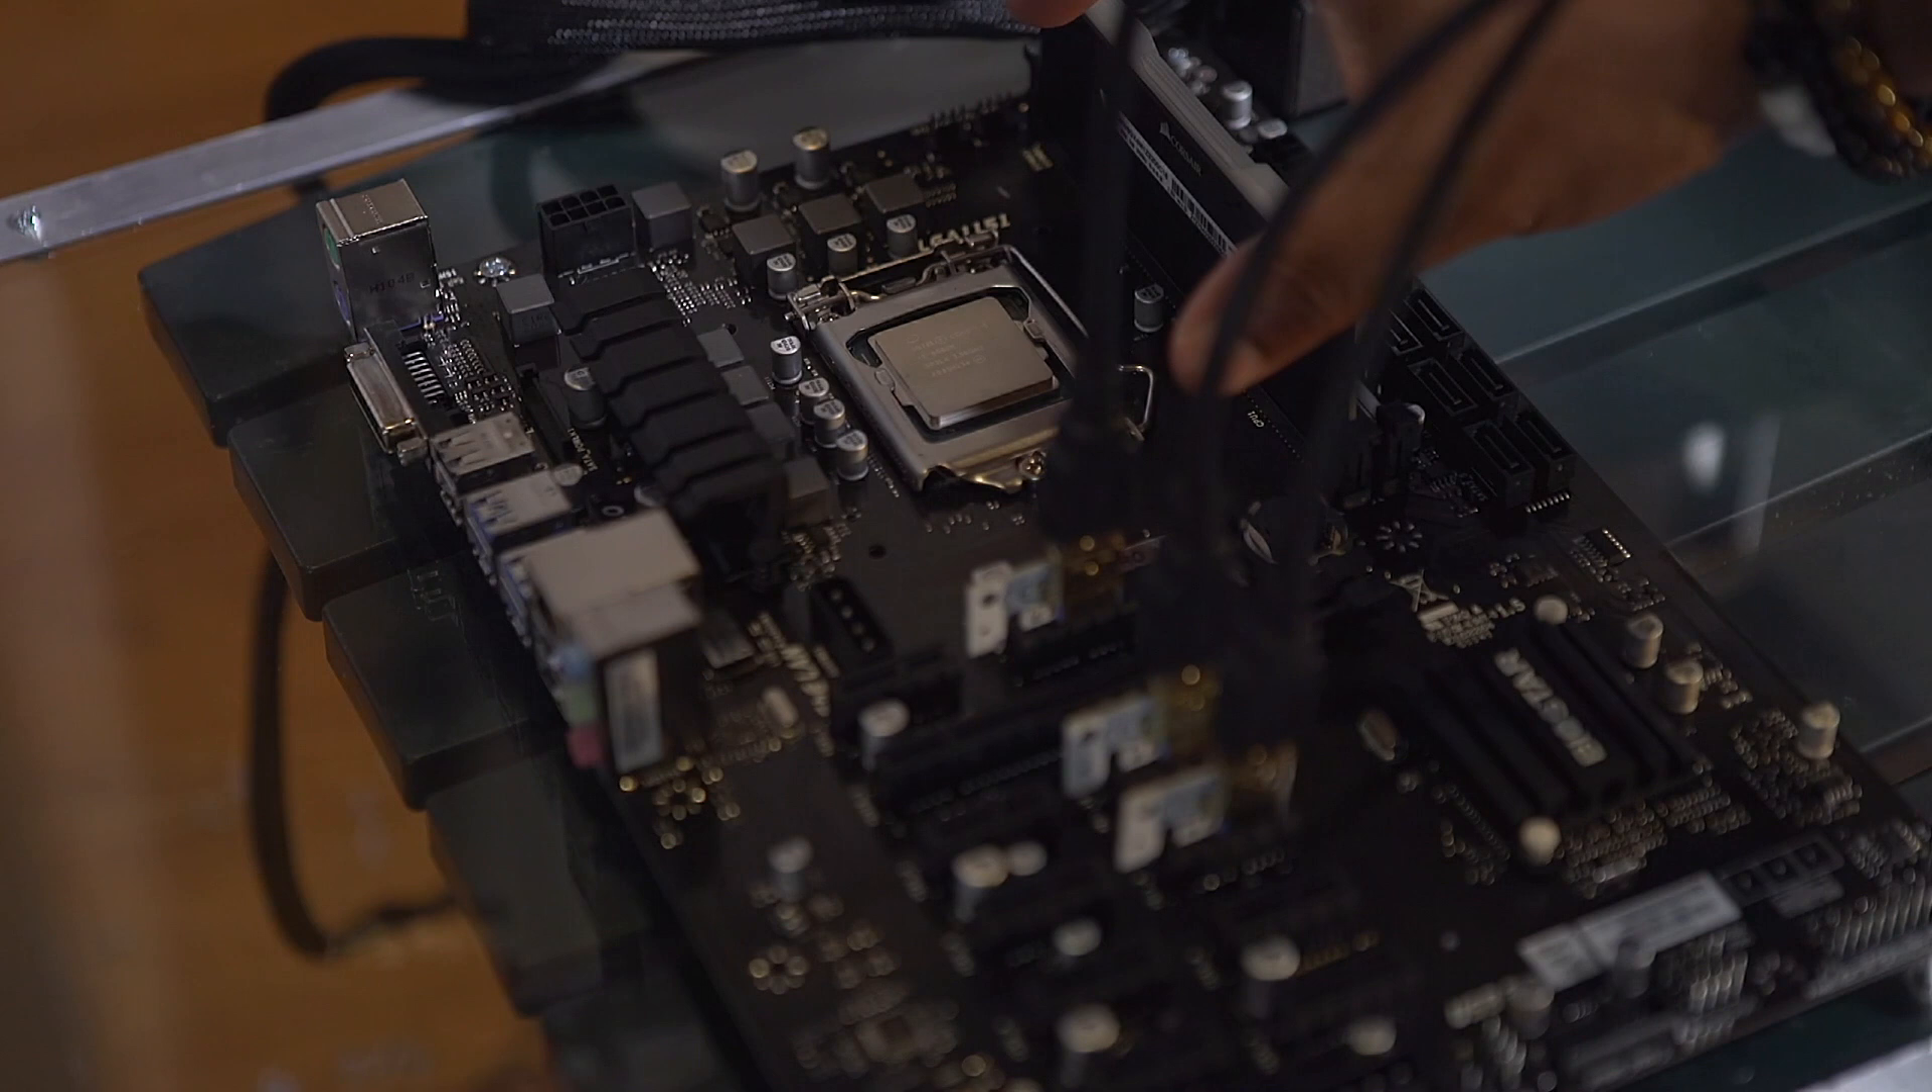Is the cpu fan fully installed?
No.